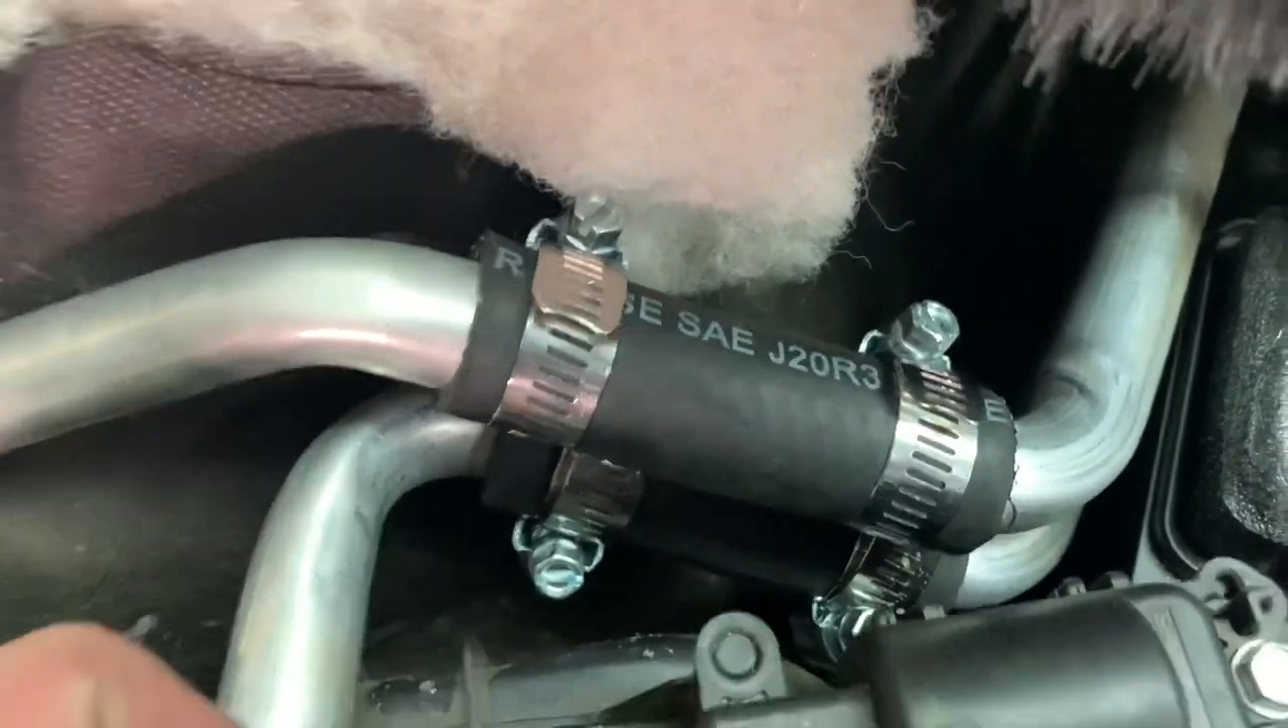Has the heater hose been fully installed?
Yes.